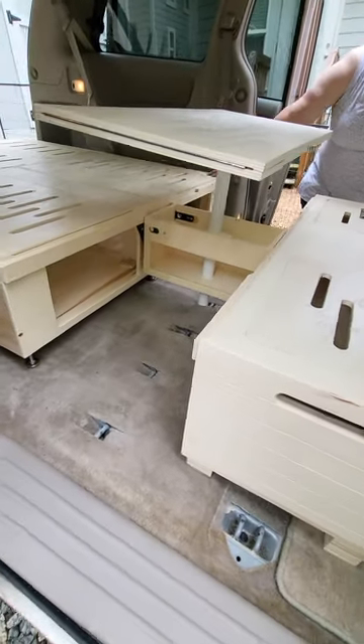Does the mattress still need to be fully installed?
Yes.